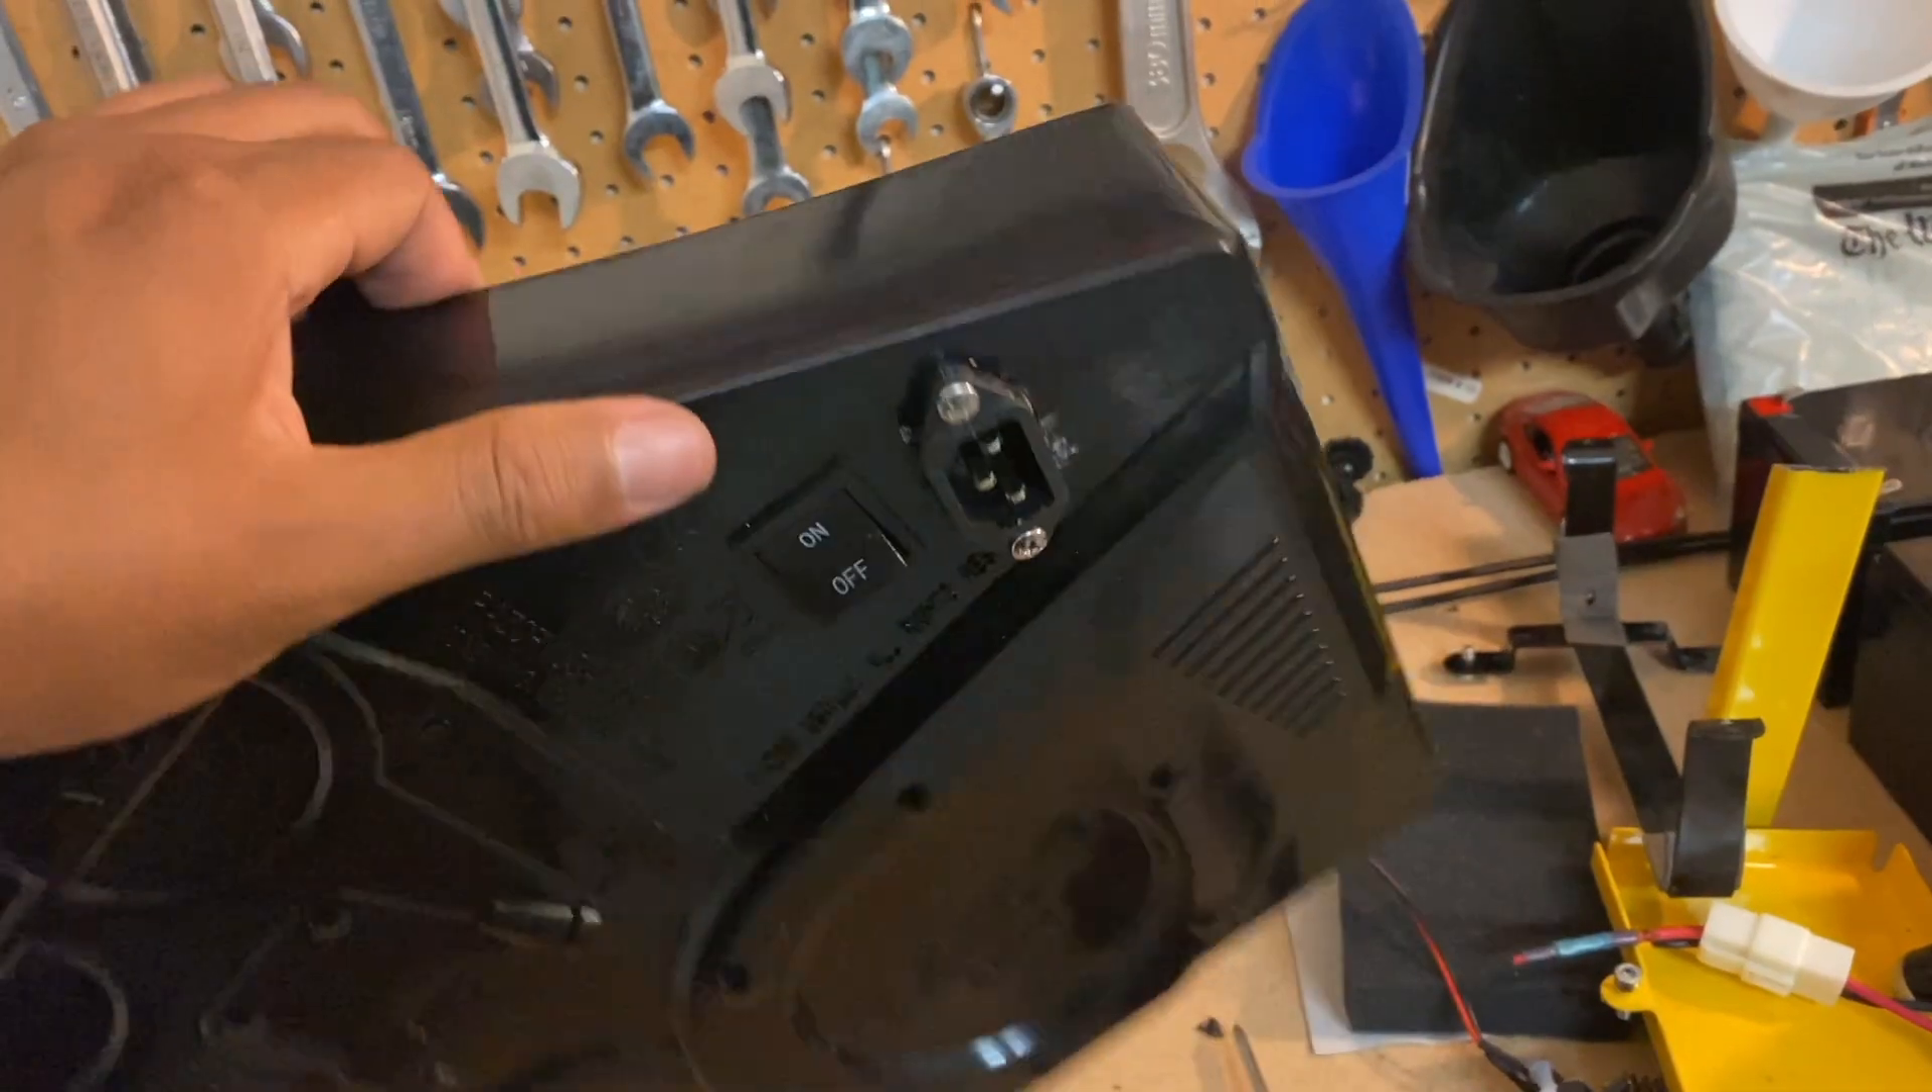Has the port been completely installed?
Yes.